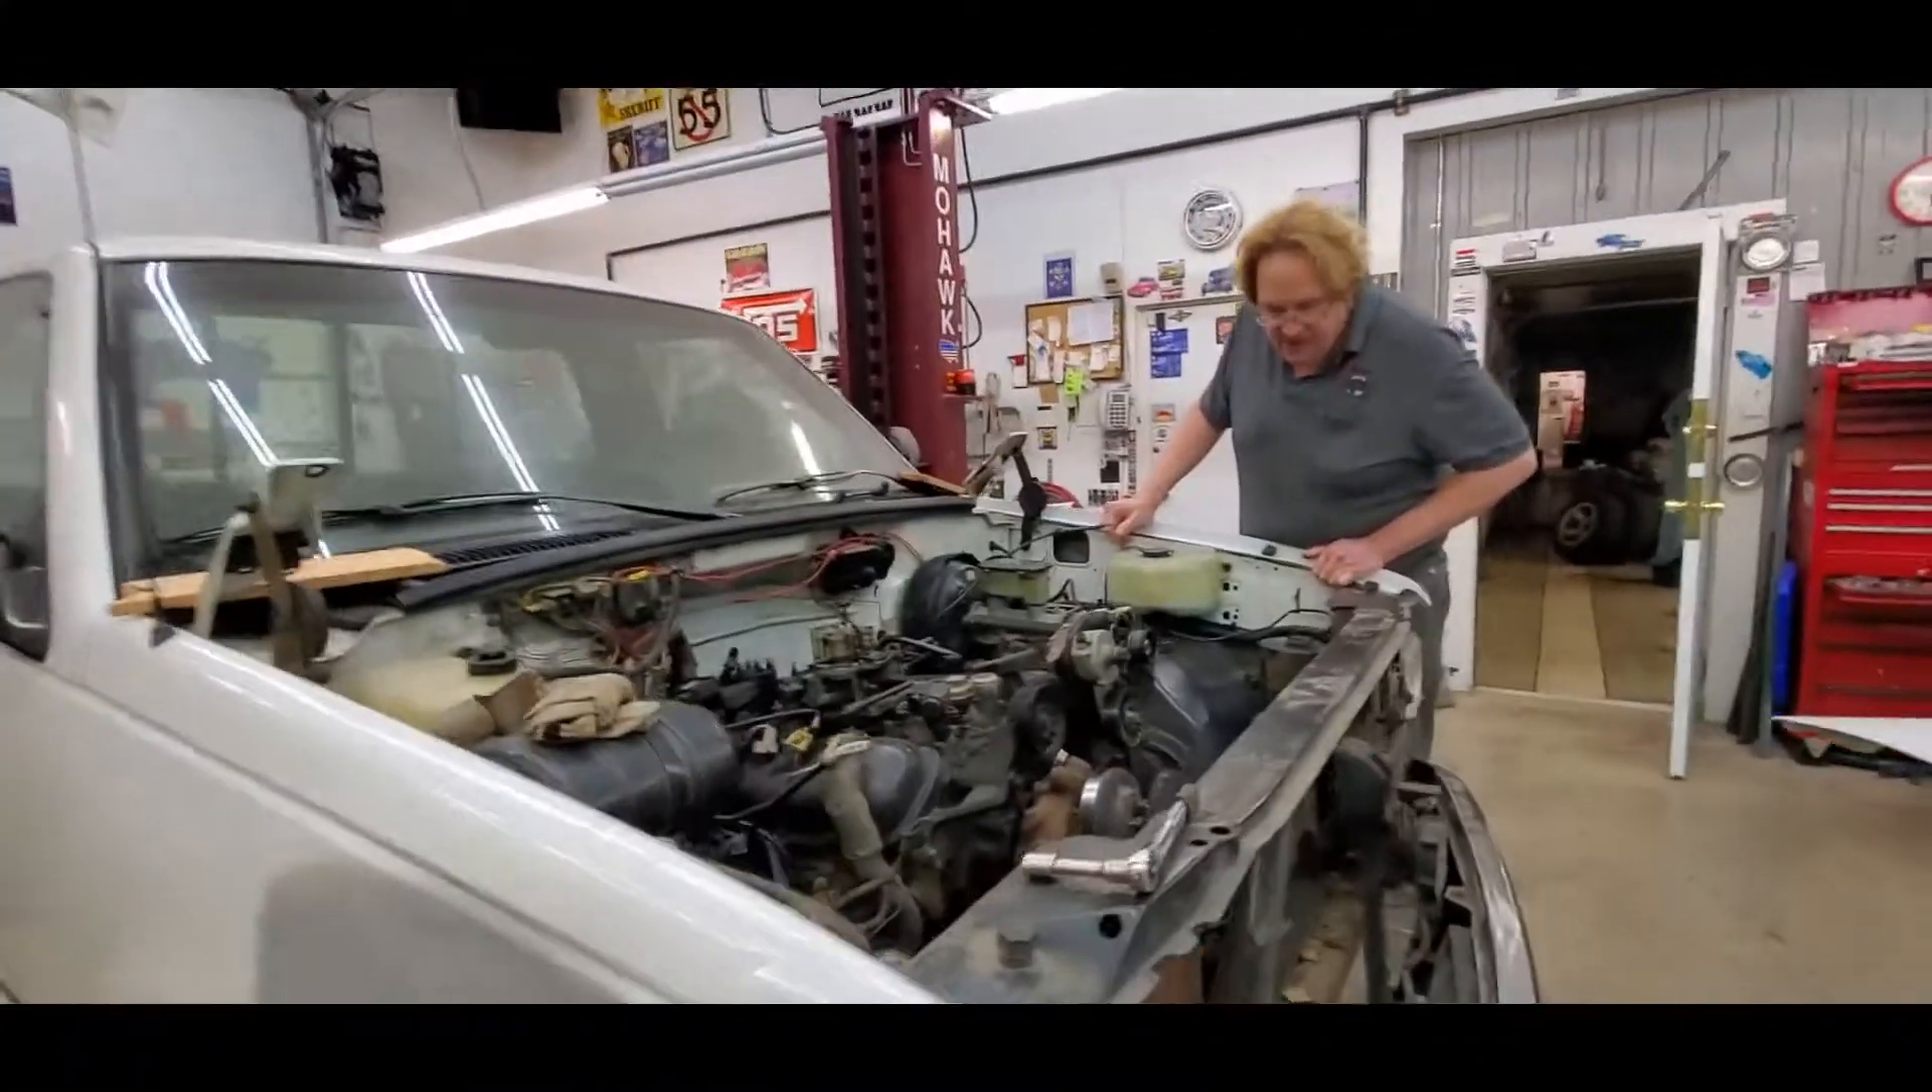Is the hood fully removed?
Yes.